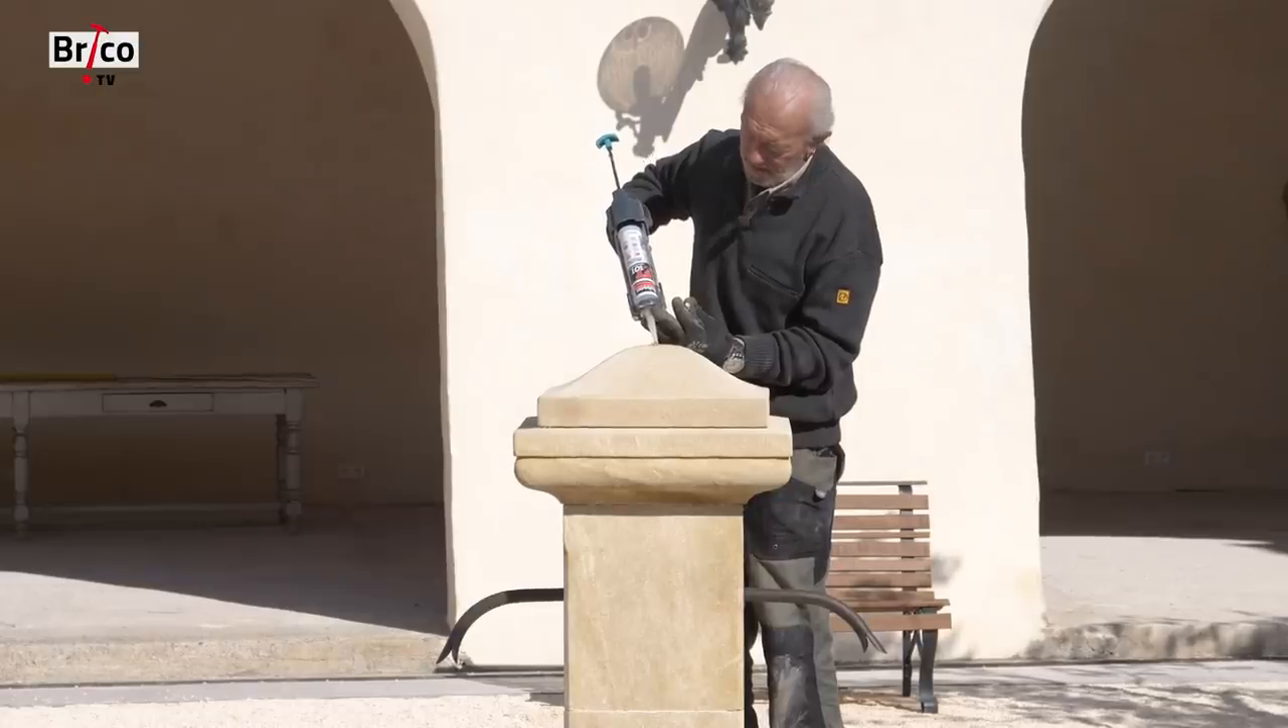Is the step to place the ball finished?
No.